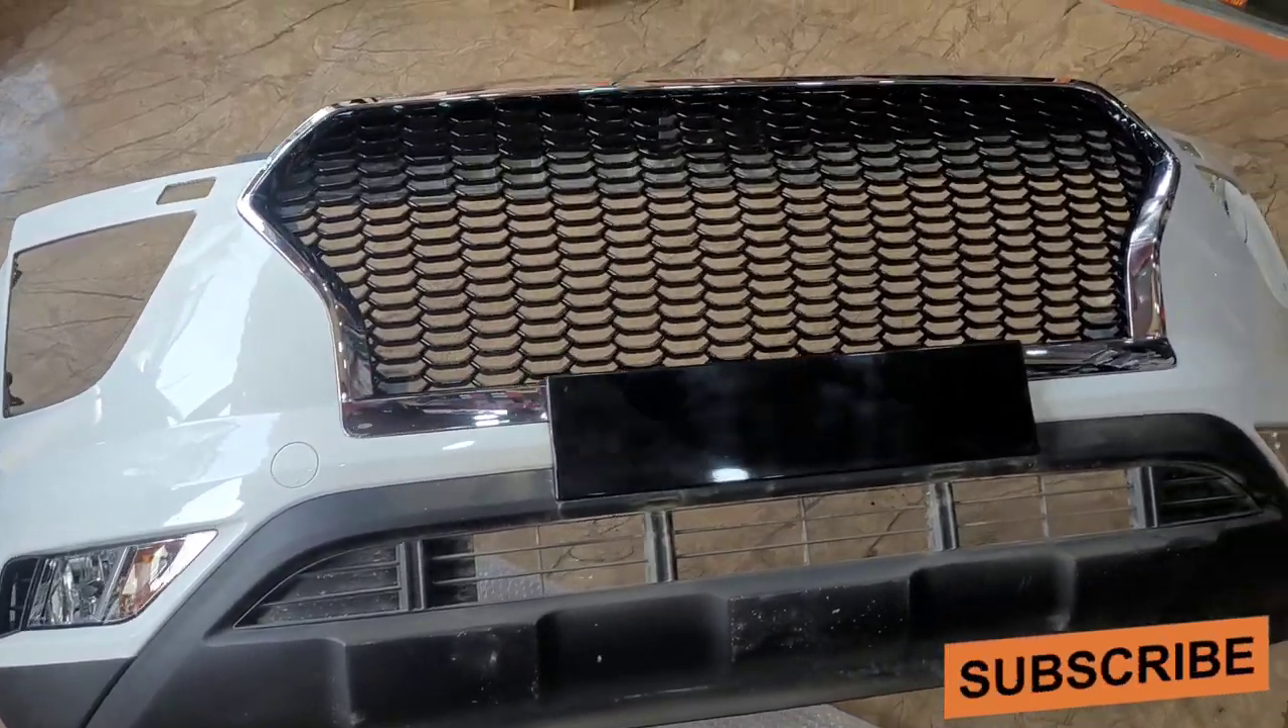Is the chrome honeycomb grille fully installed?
Yes.